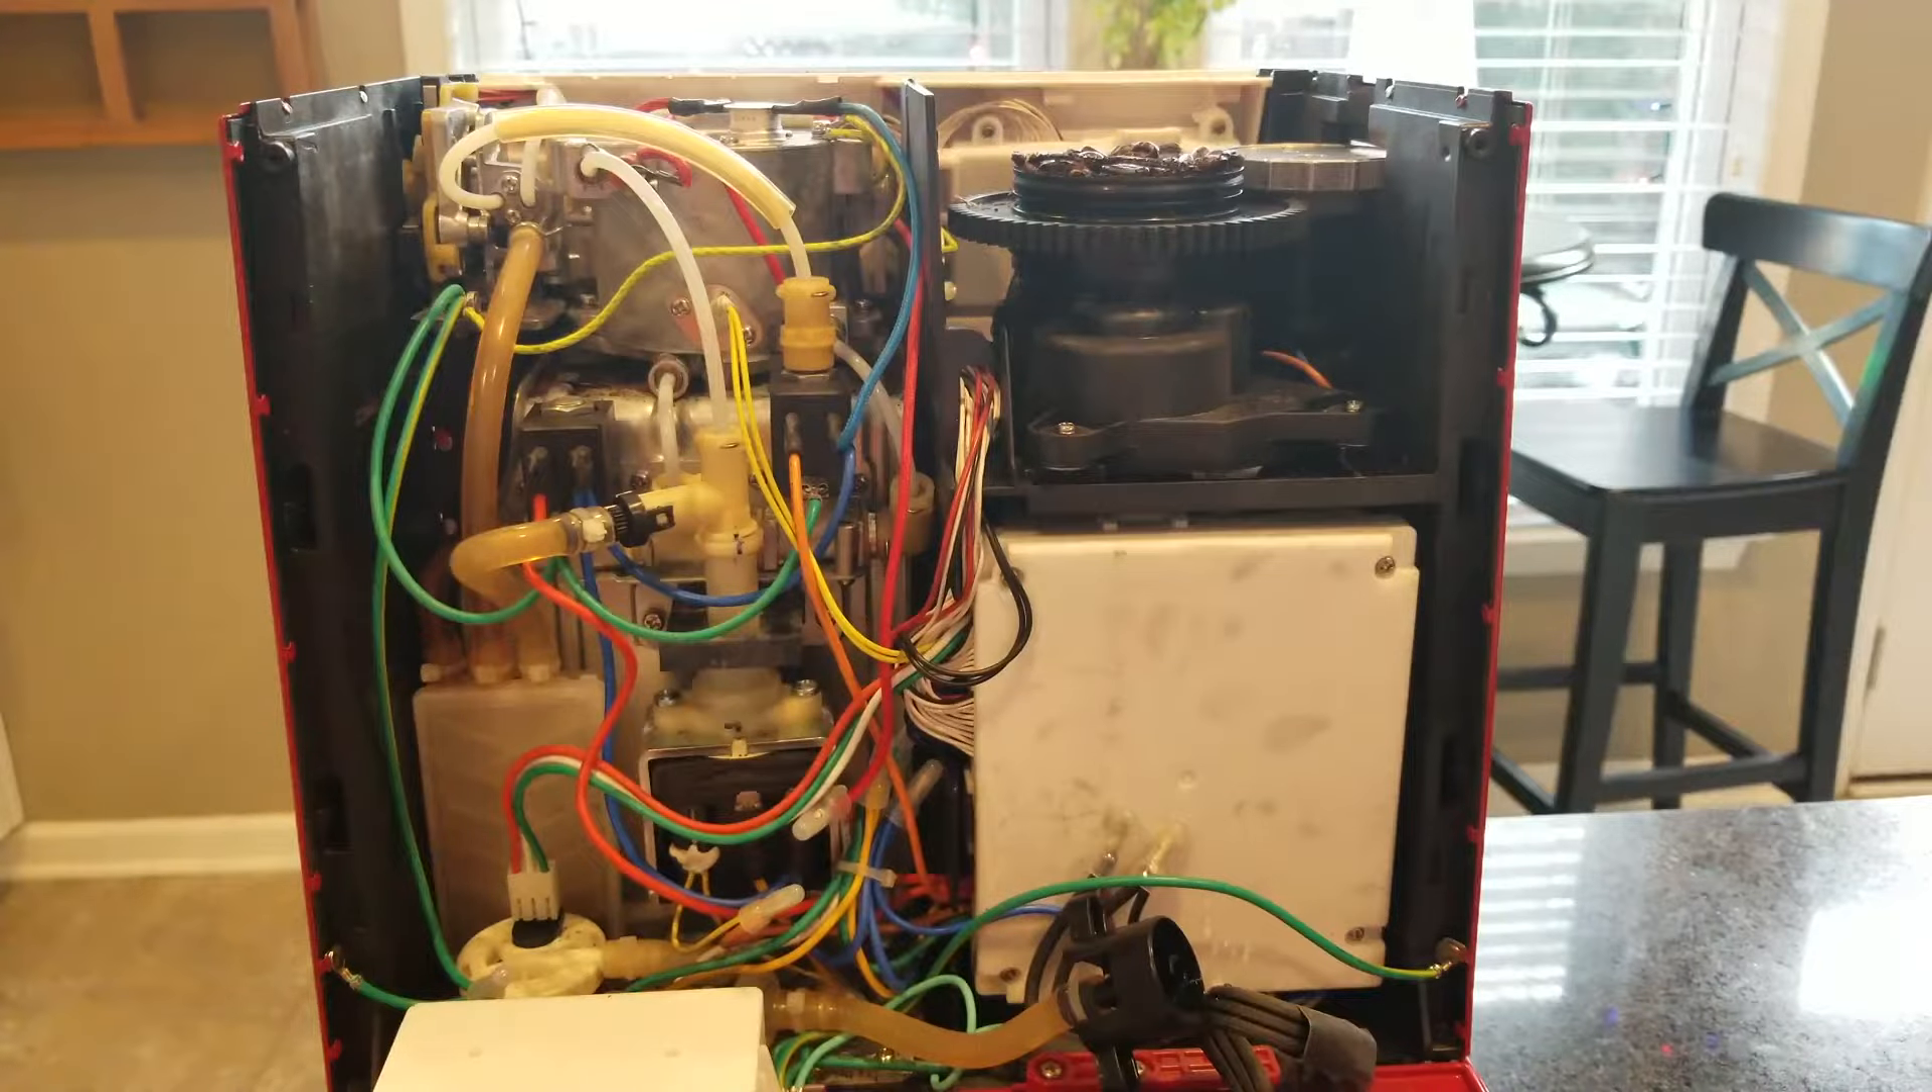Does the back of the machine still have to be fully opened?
No.